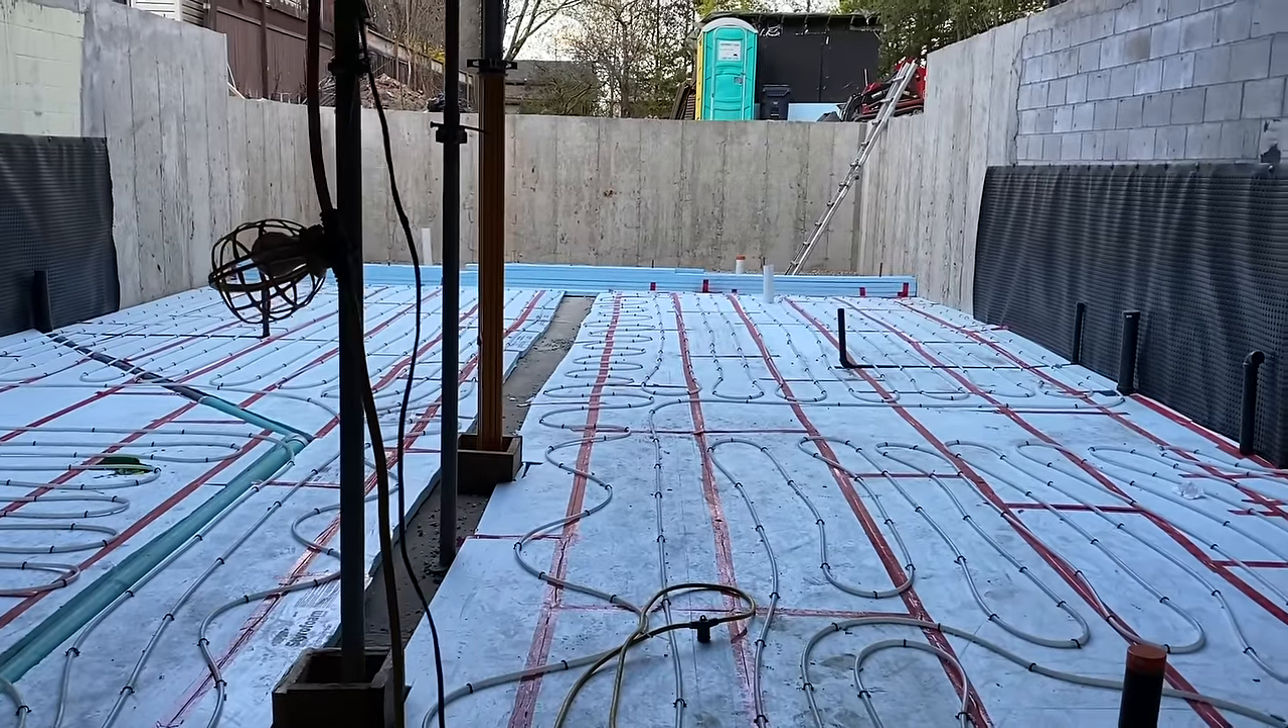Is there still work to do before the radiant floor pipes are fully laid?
No.